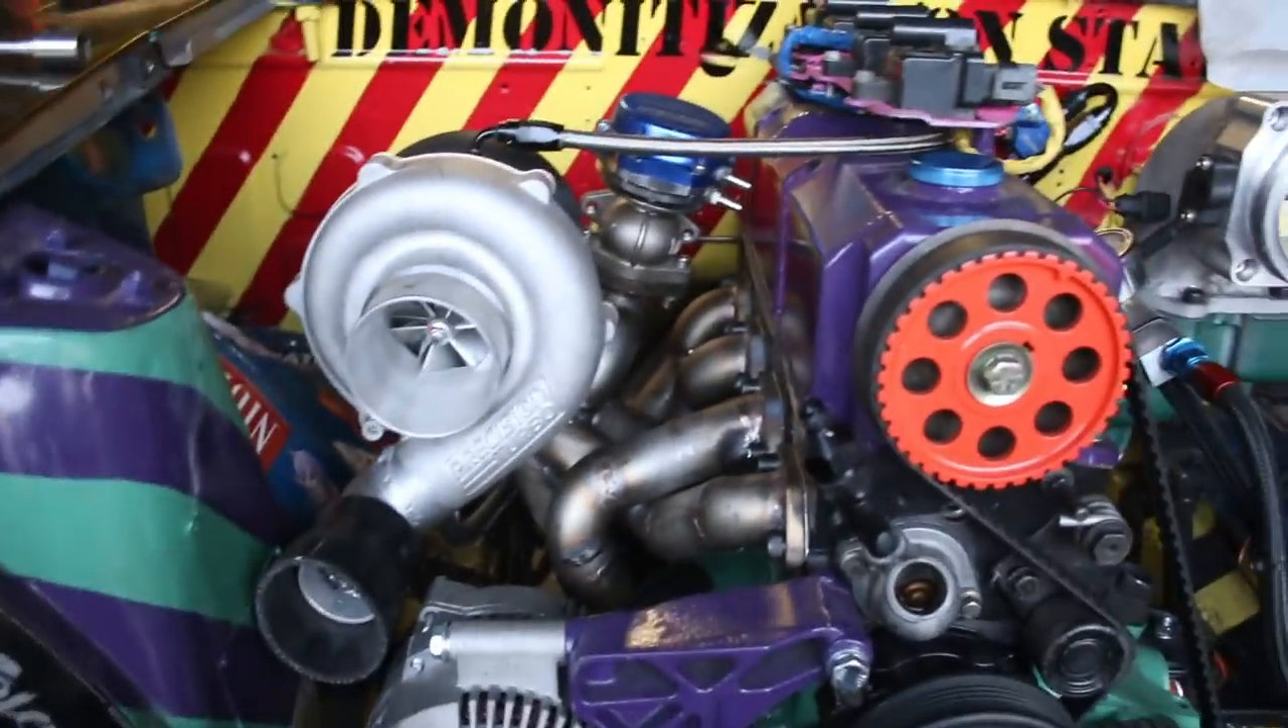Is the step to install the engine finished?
Yes.